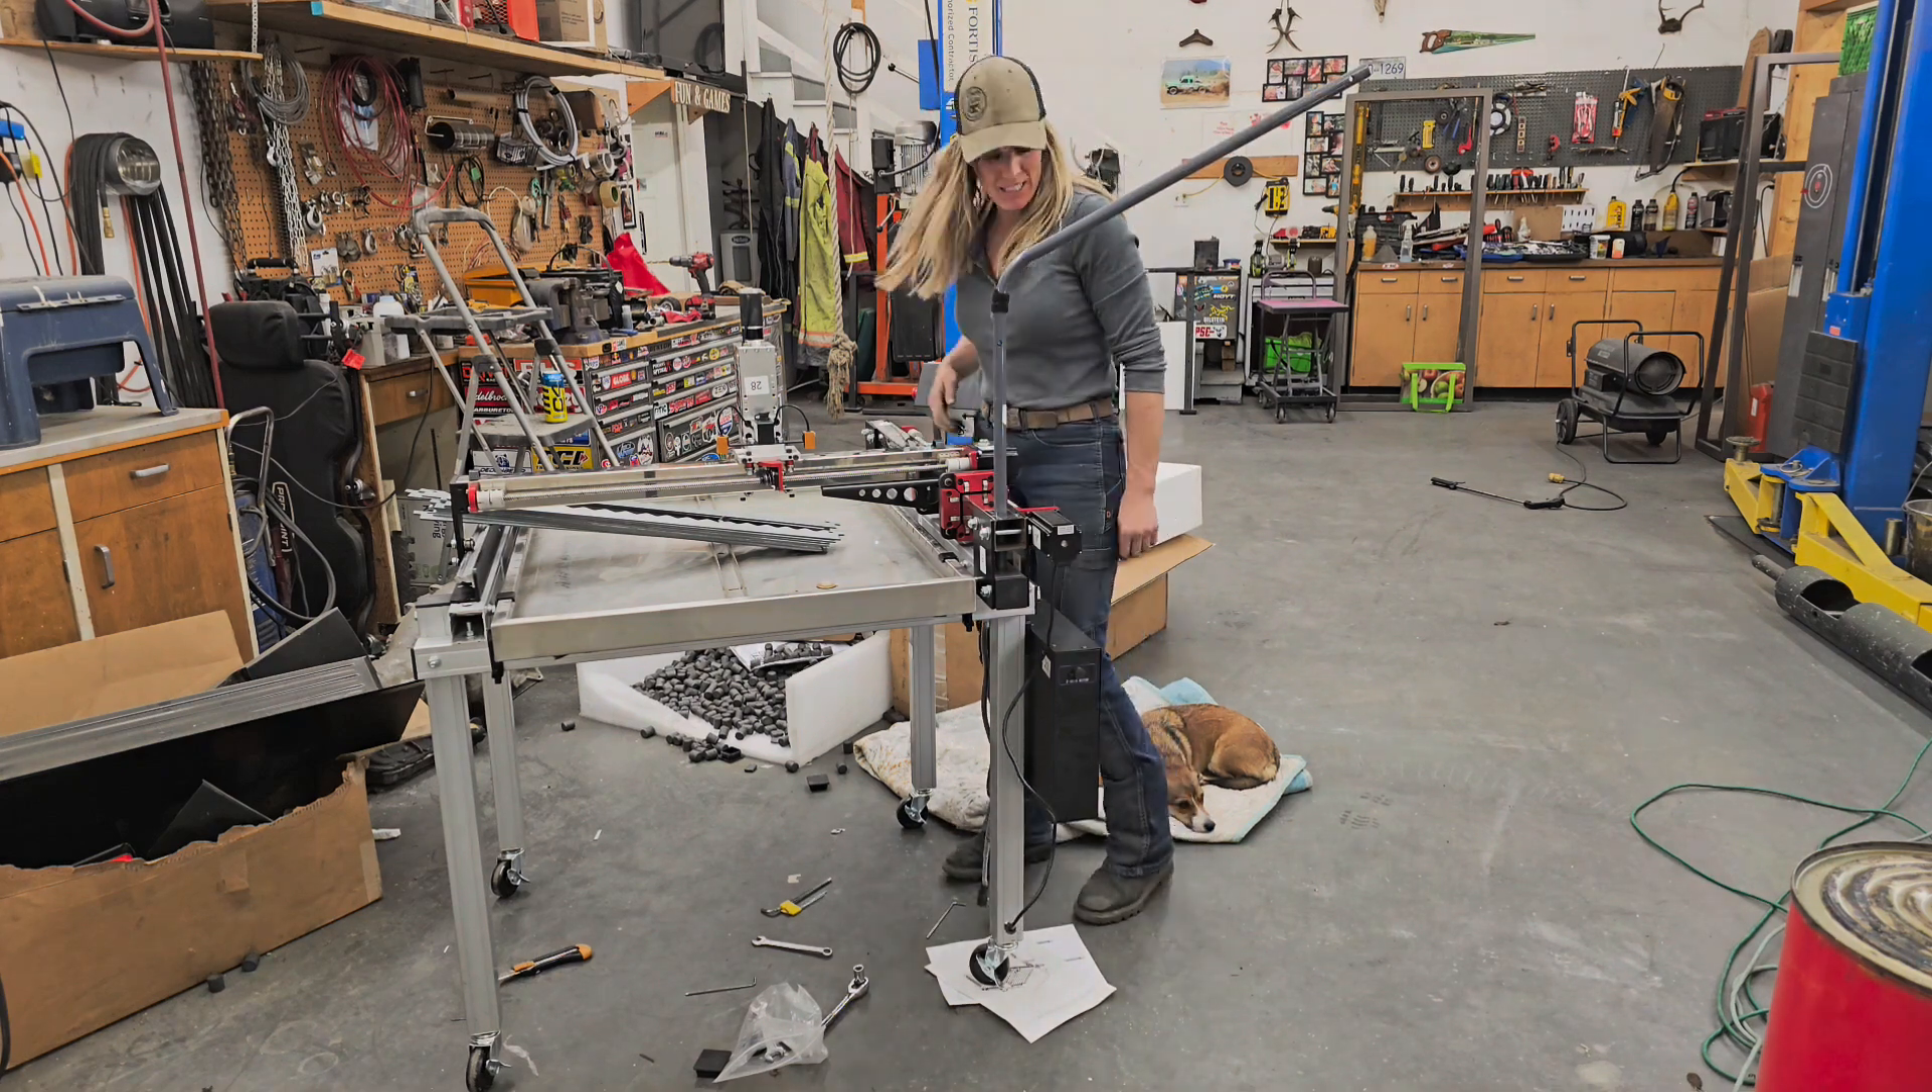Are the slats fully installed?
No.